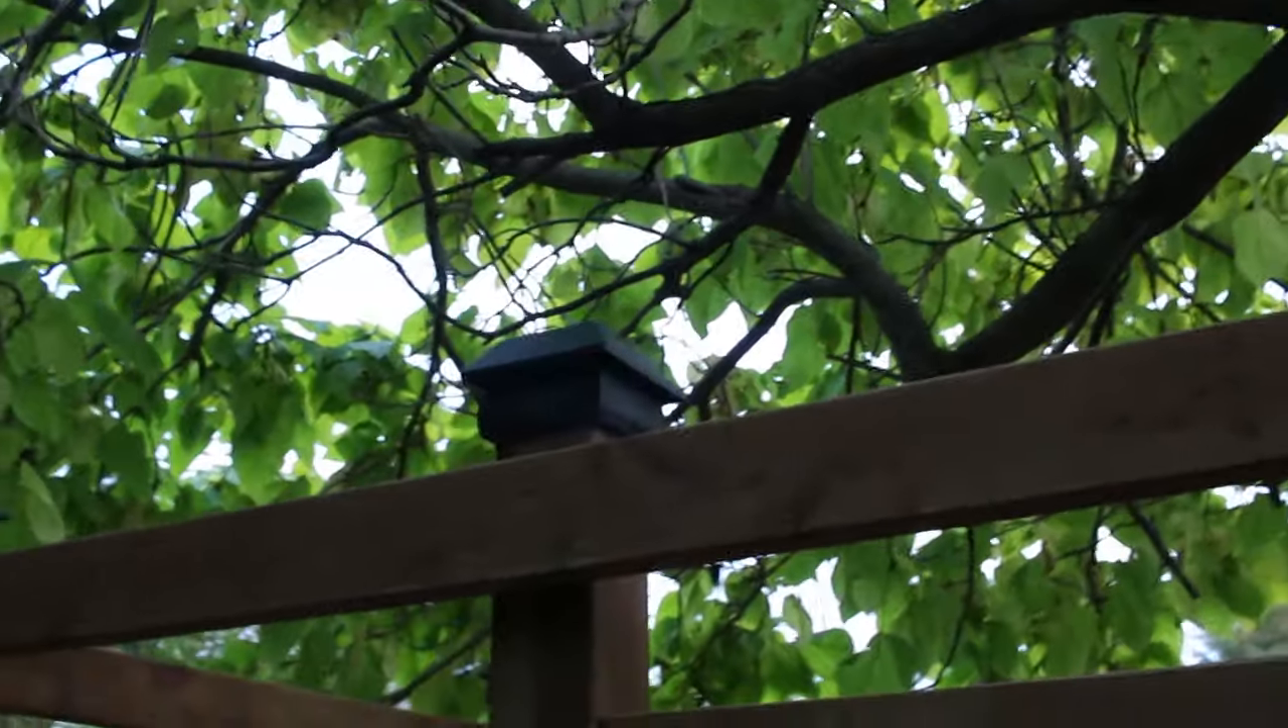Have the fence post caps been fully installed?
Yes.